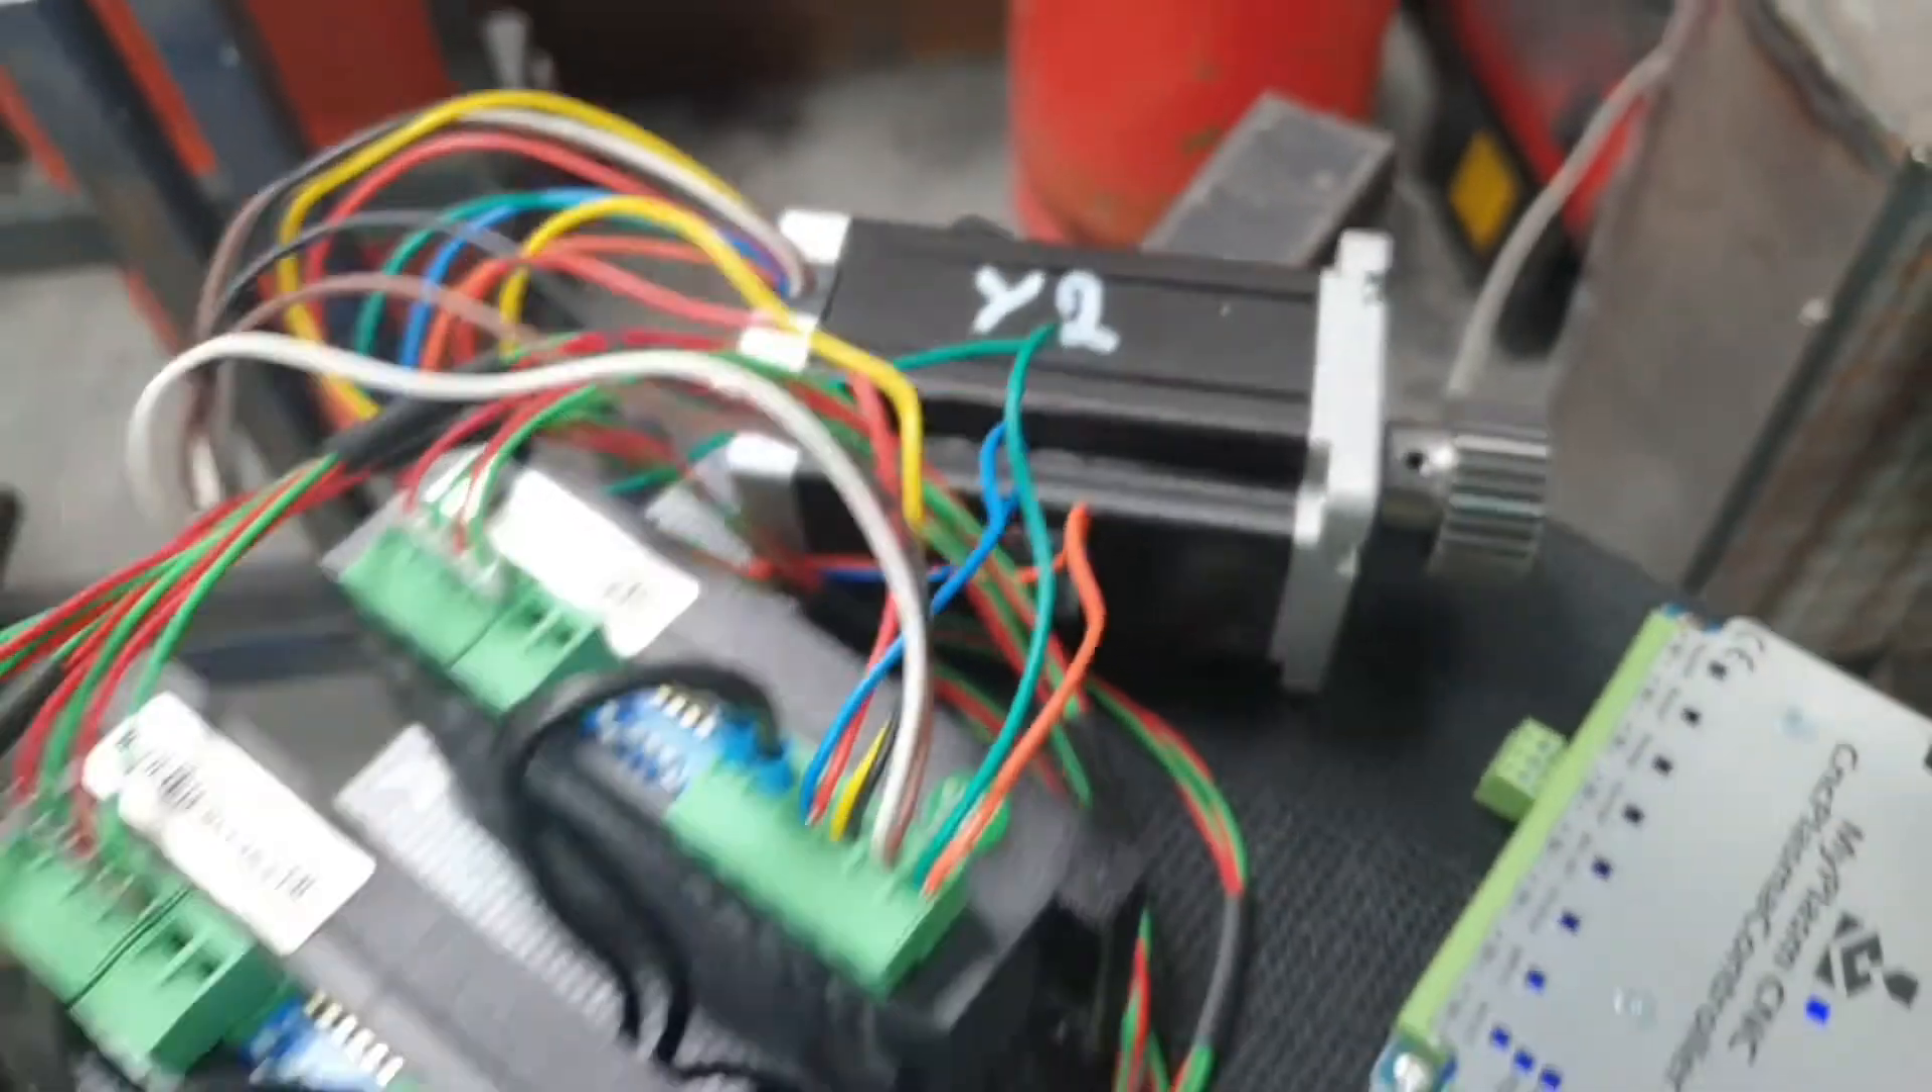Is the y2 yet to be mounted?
Yes.